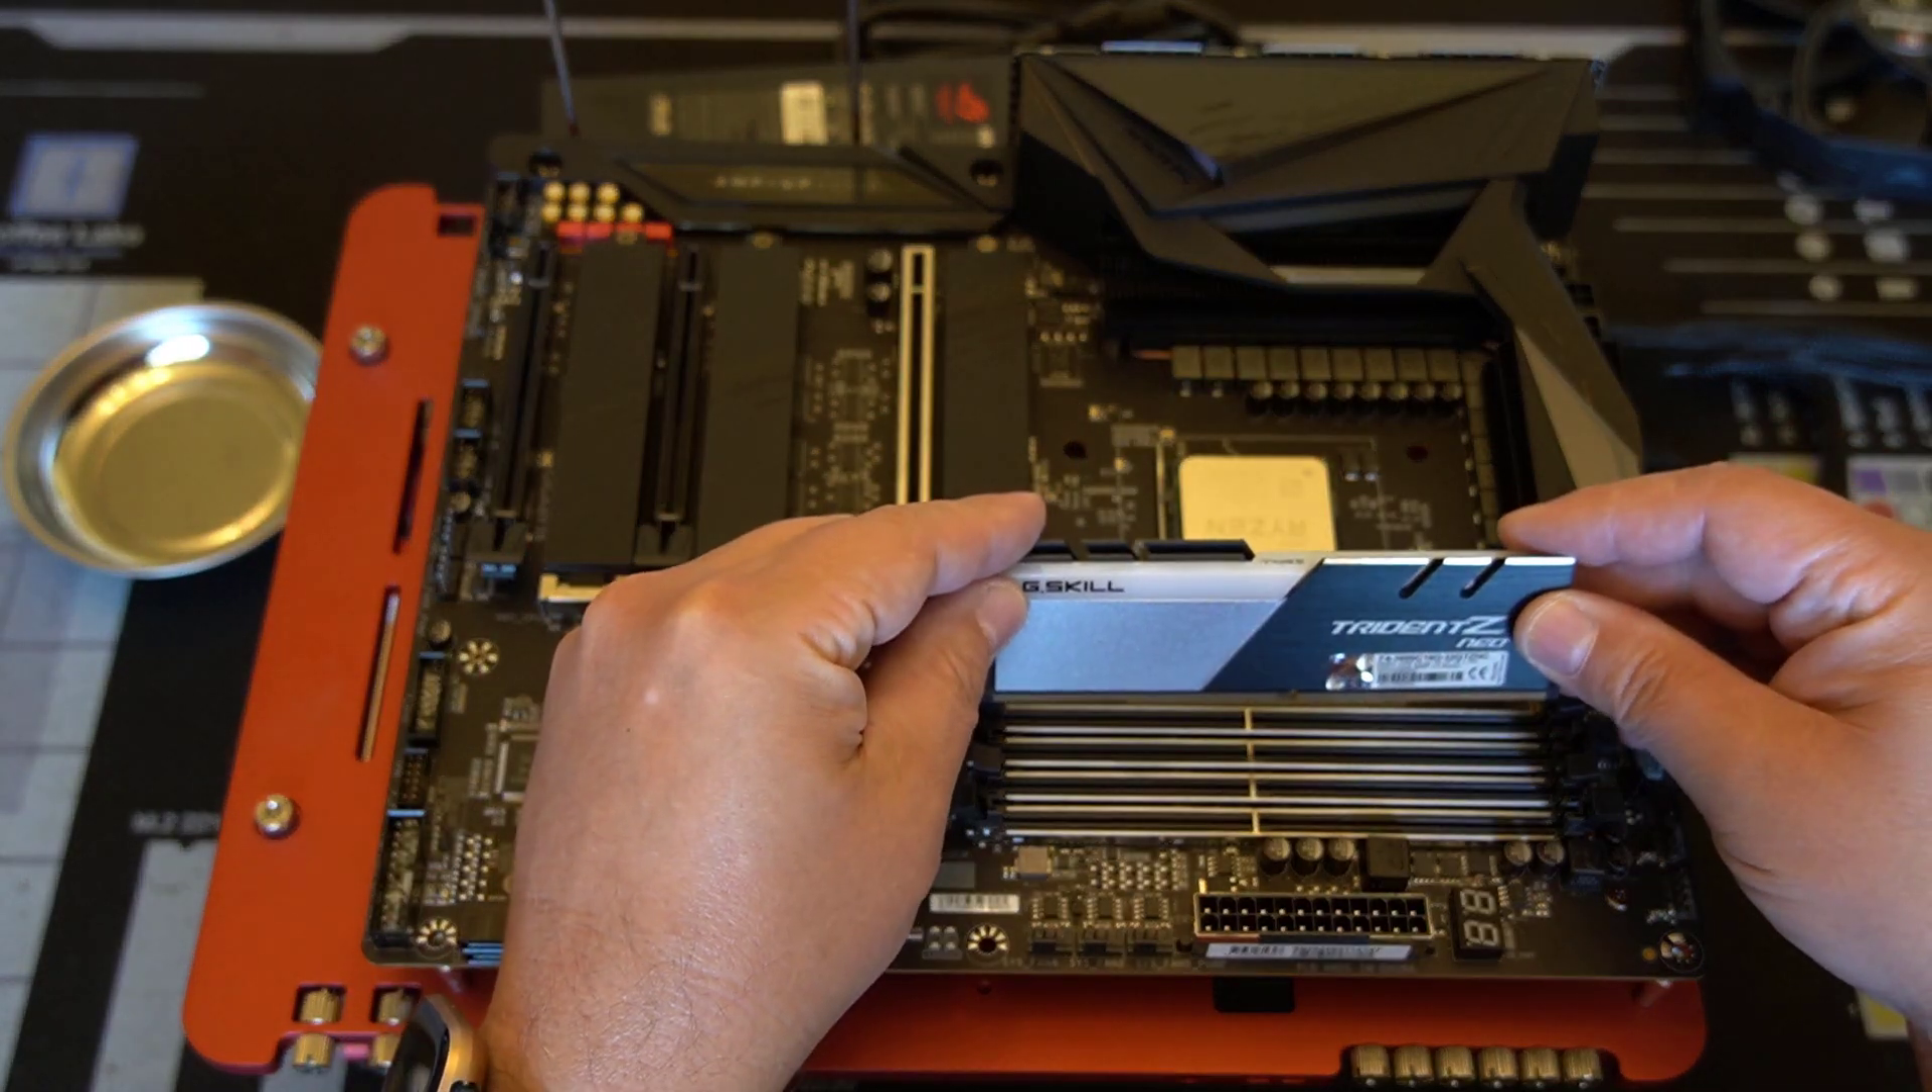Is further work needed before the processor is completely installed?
No.